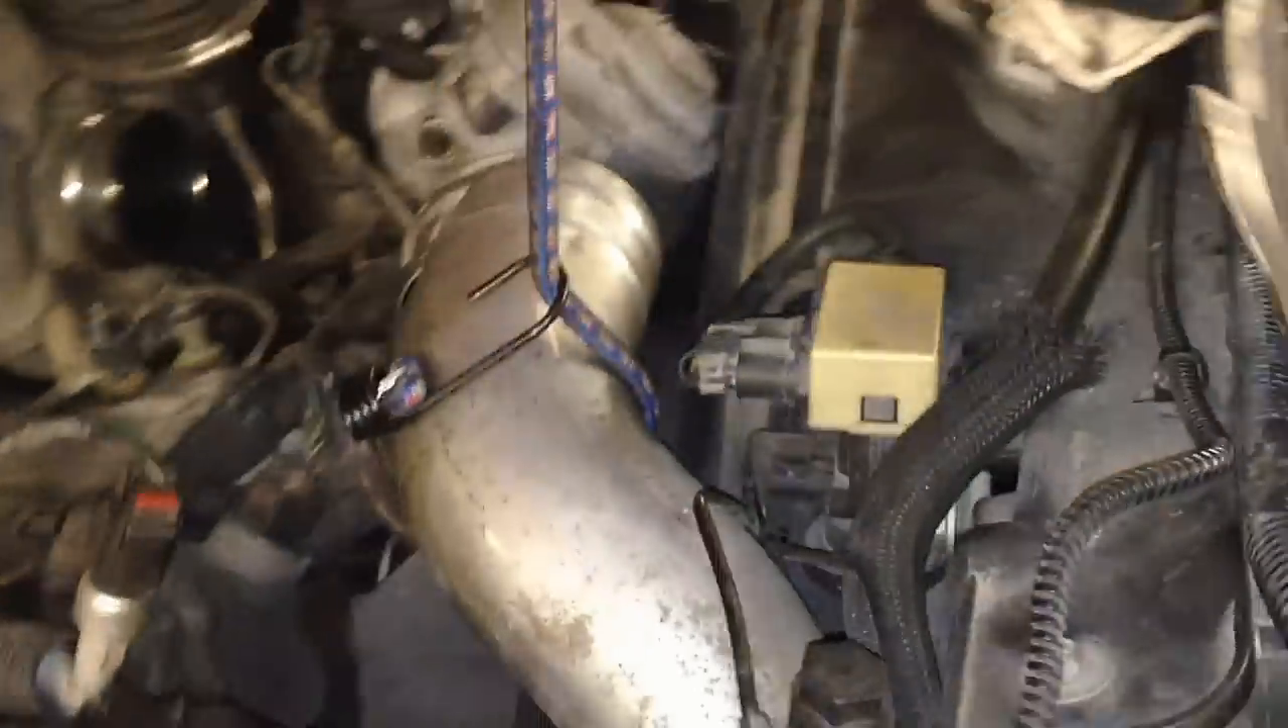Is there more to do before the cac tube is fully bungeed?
No.